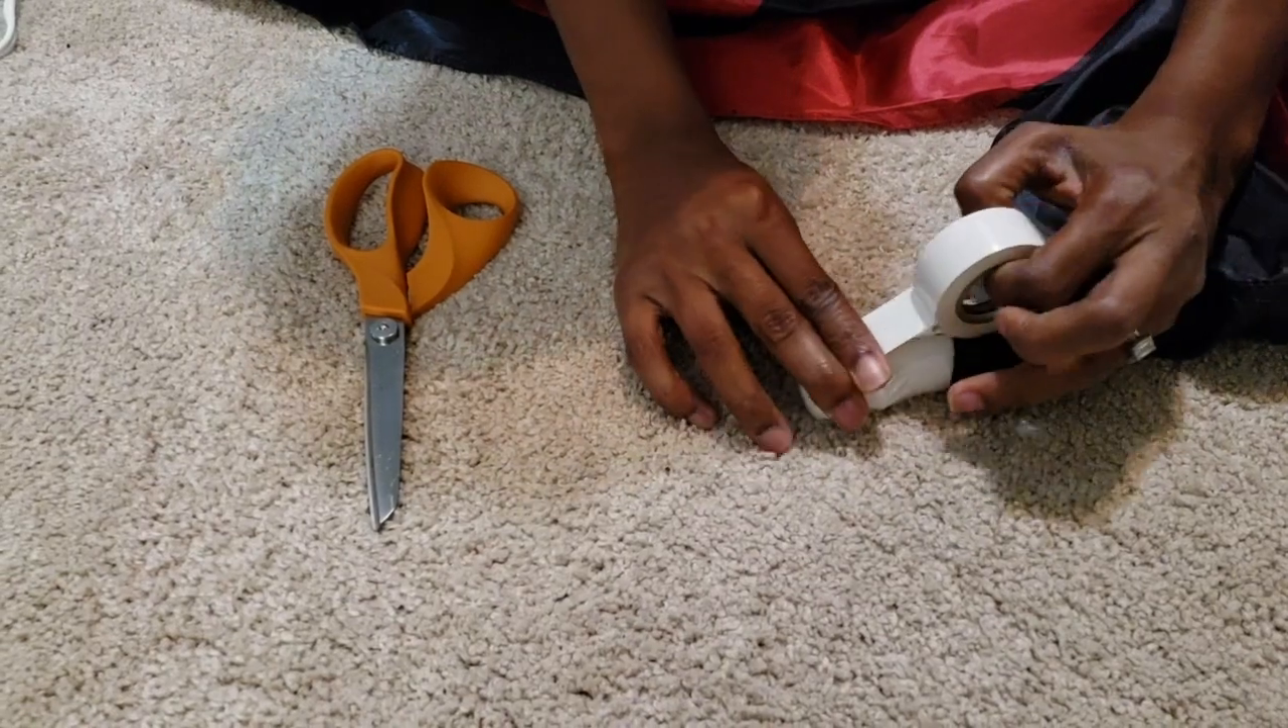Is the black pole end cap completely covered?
No.